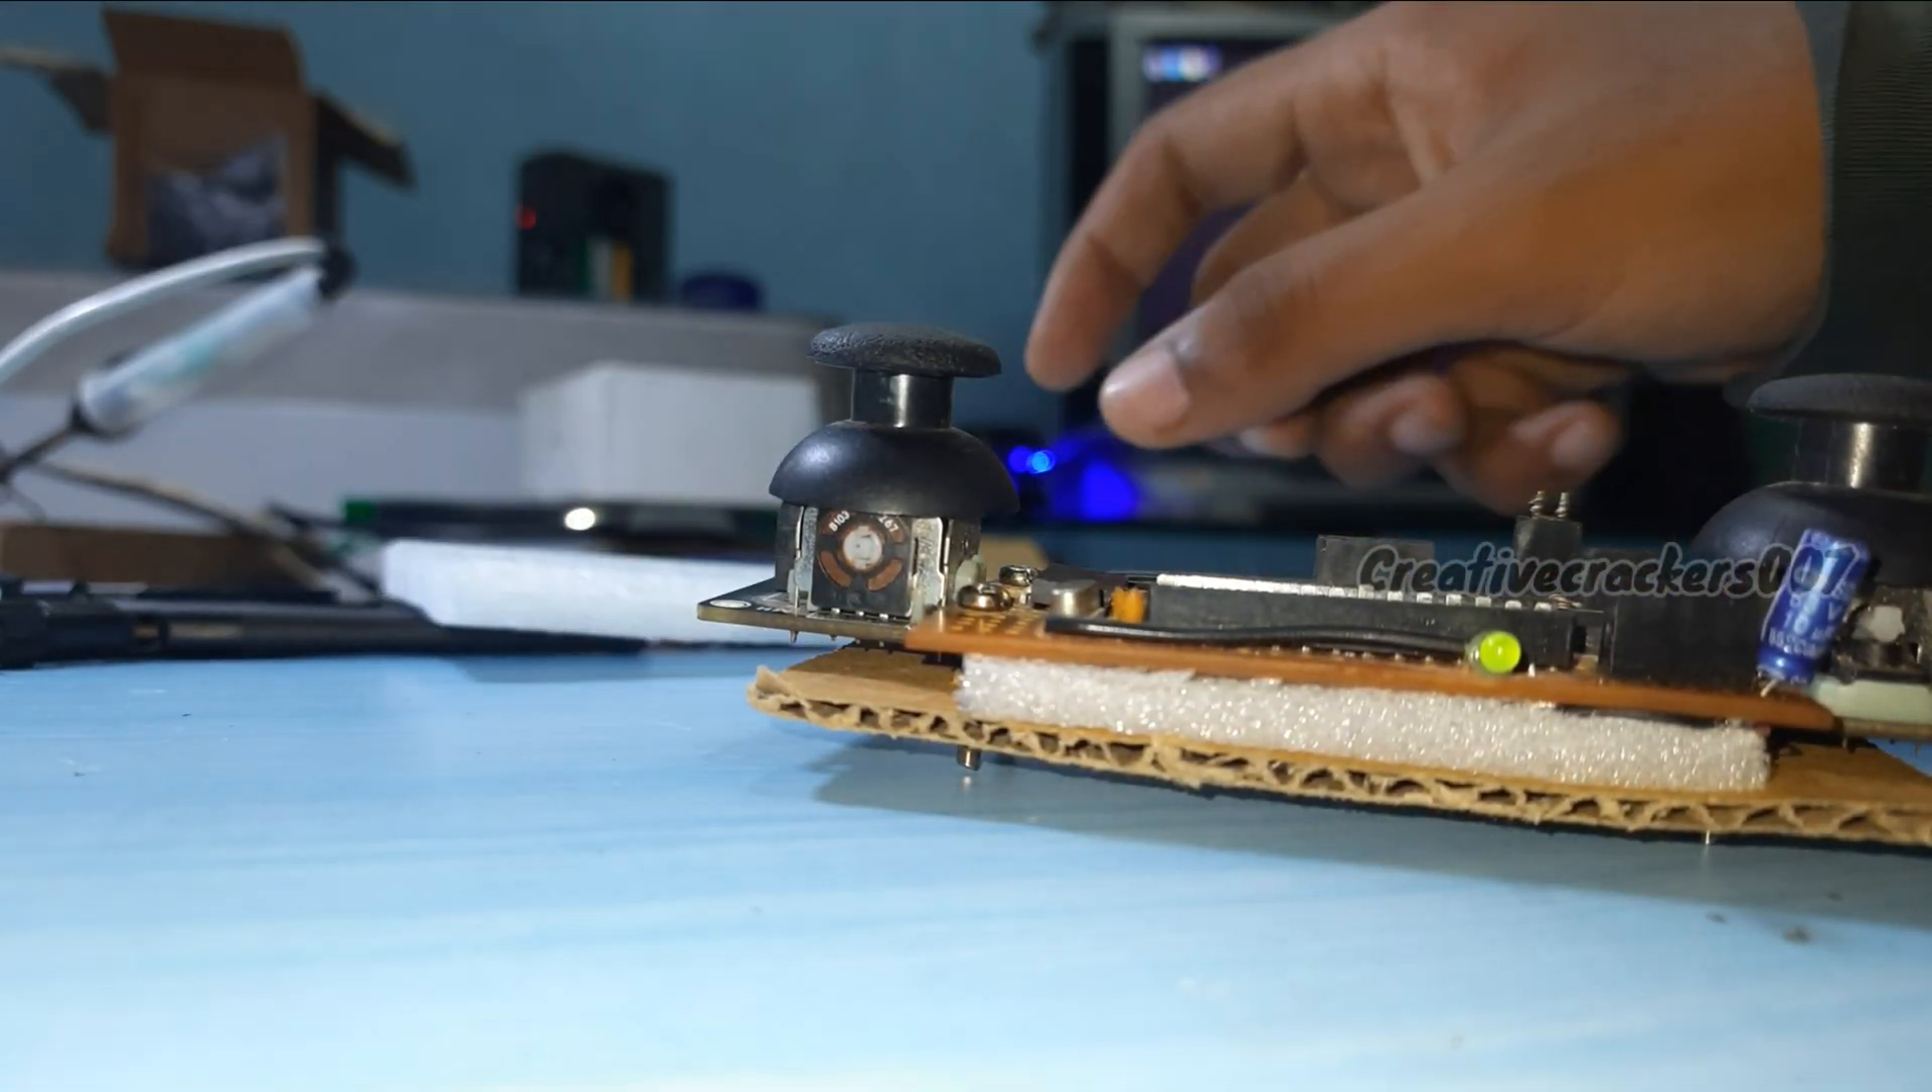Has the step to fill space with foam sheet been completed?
Yes.